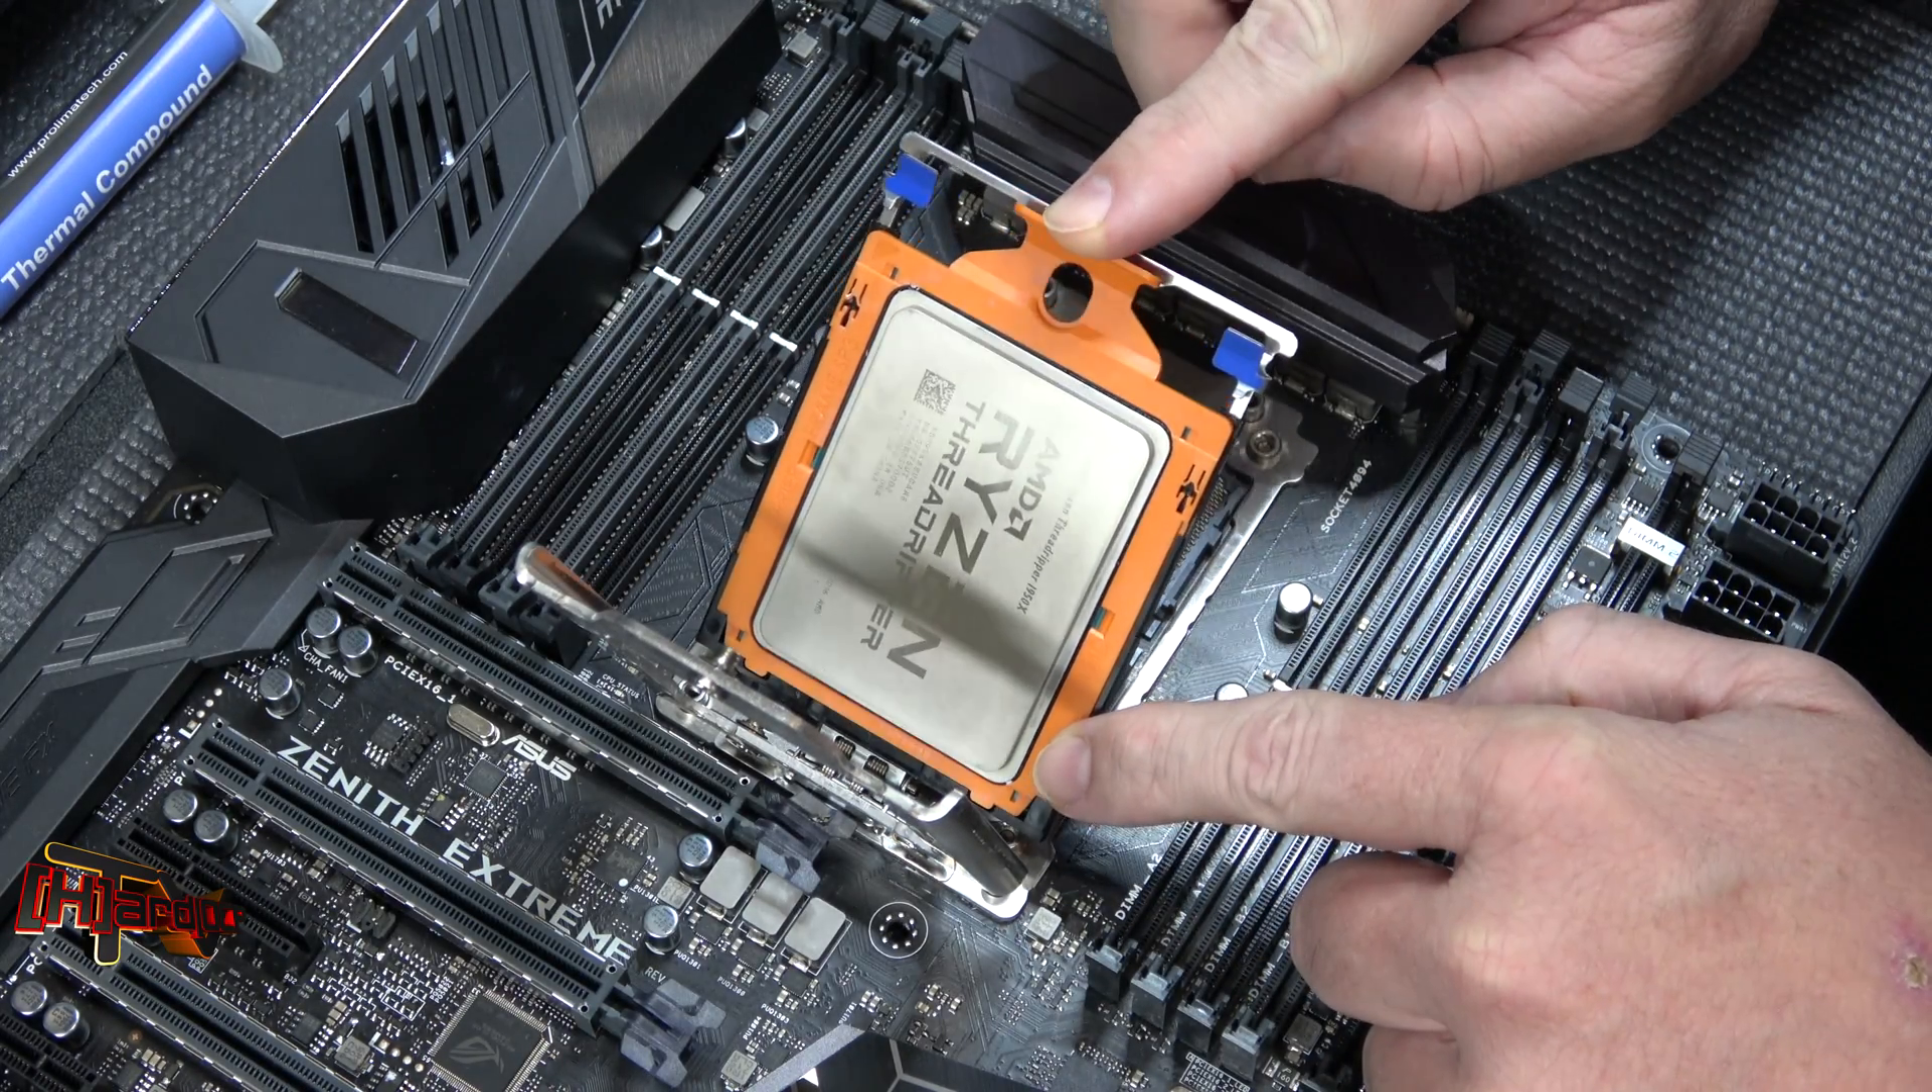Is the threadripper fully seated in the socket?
No.